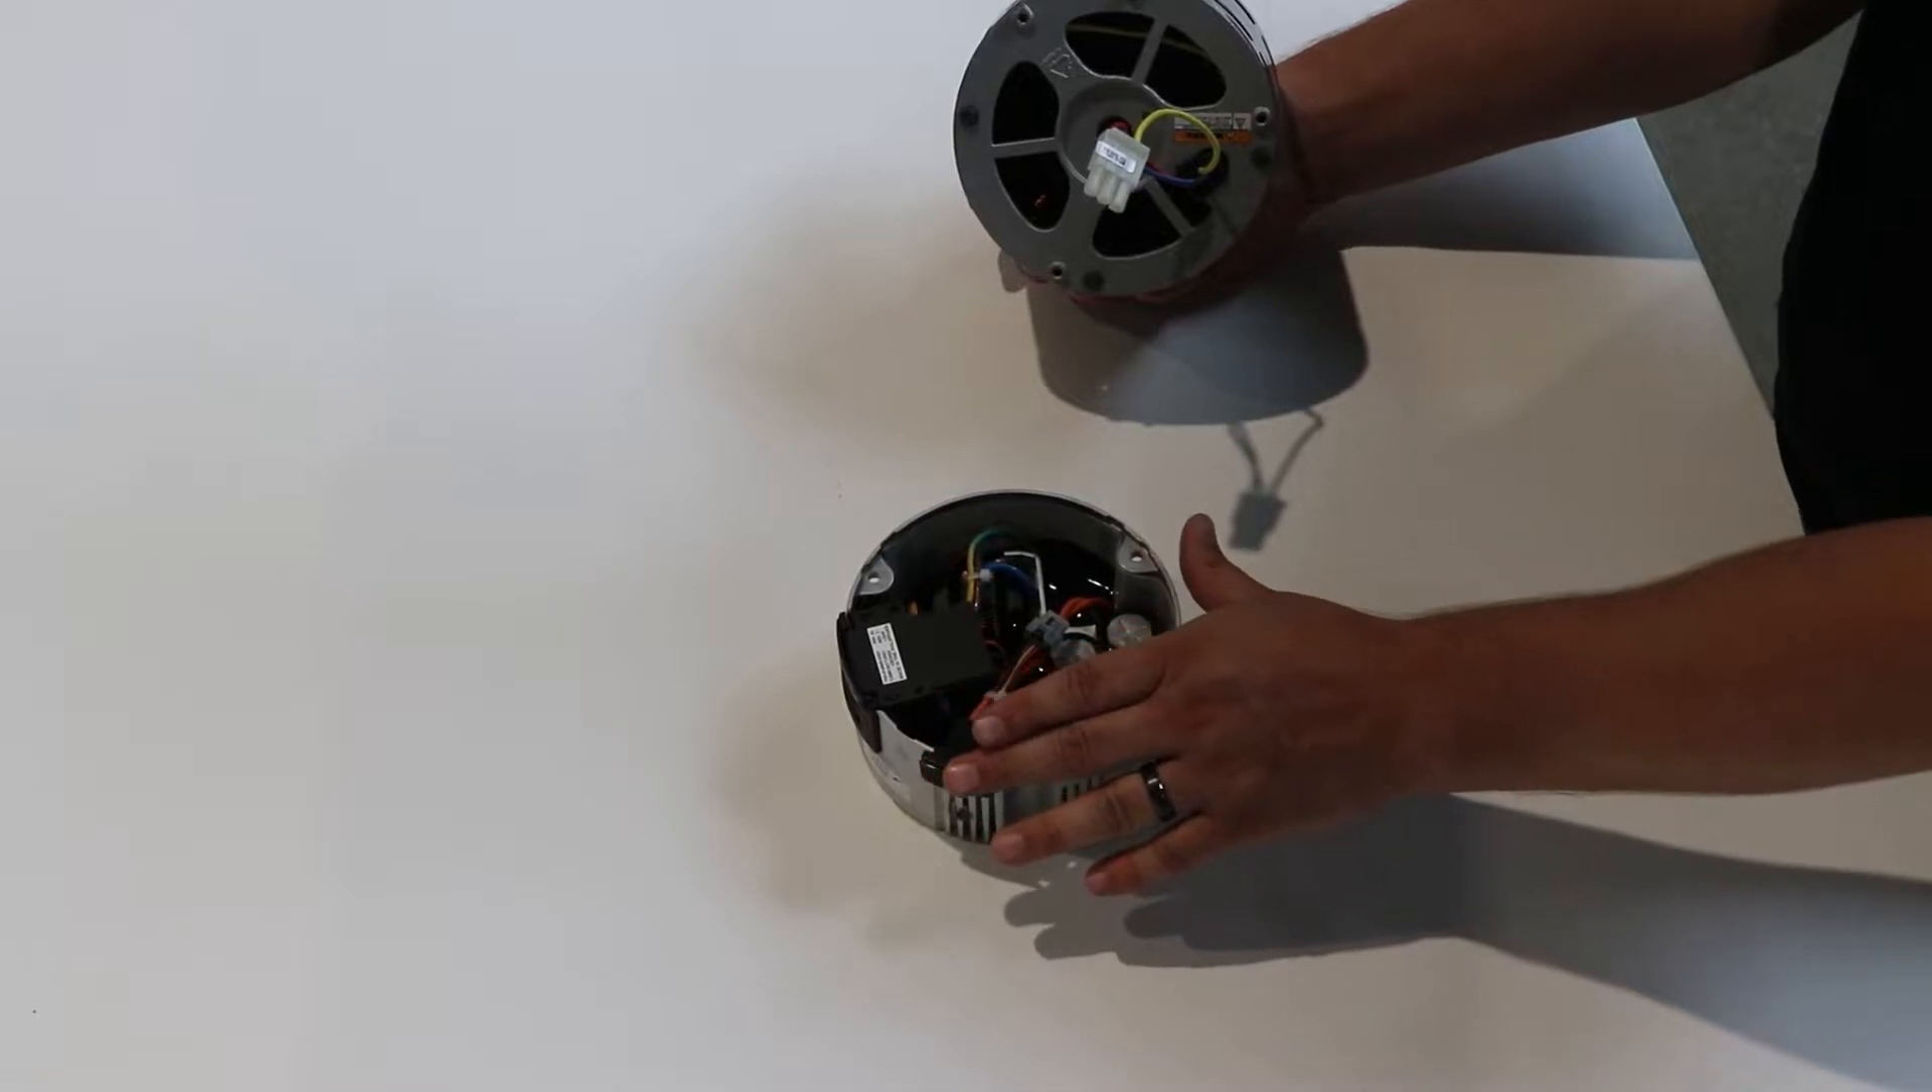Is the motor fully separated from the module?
Yes.